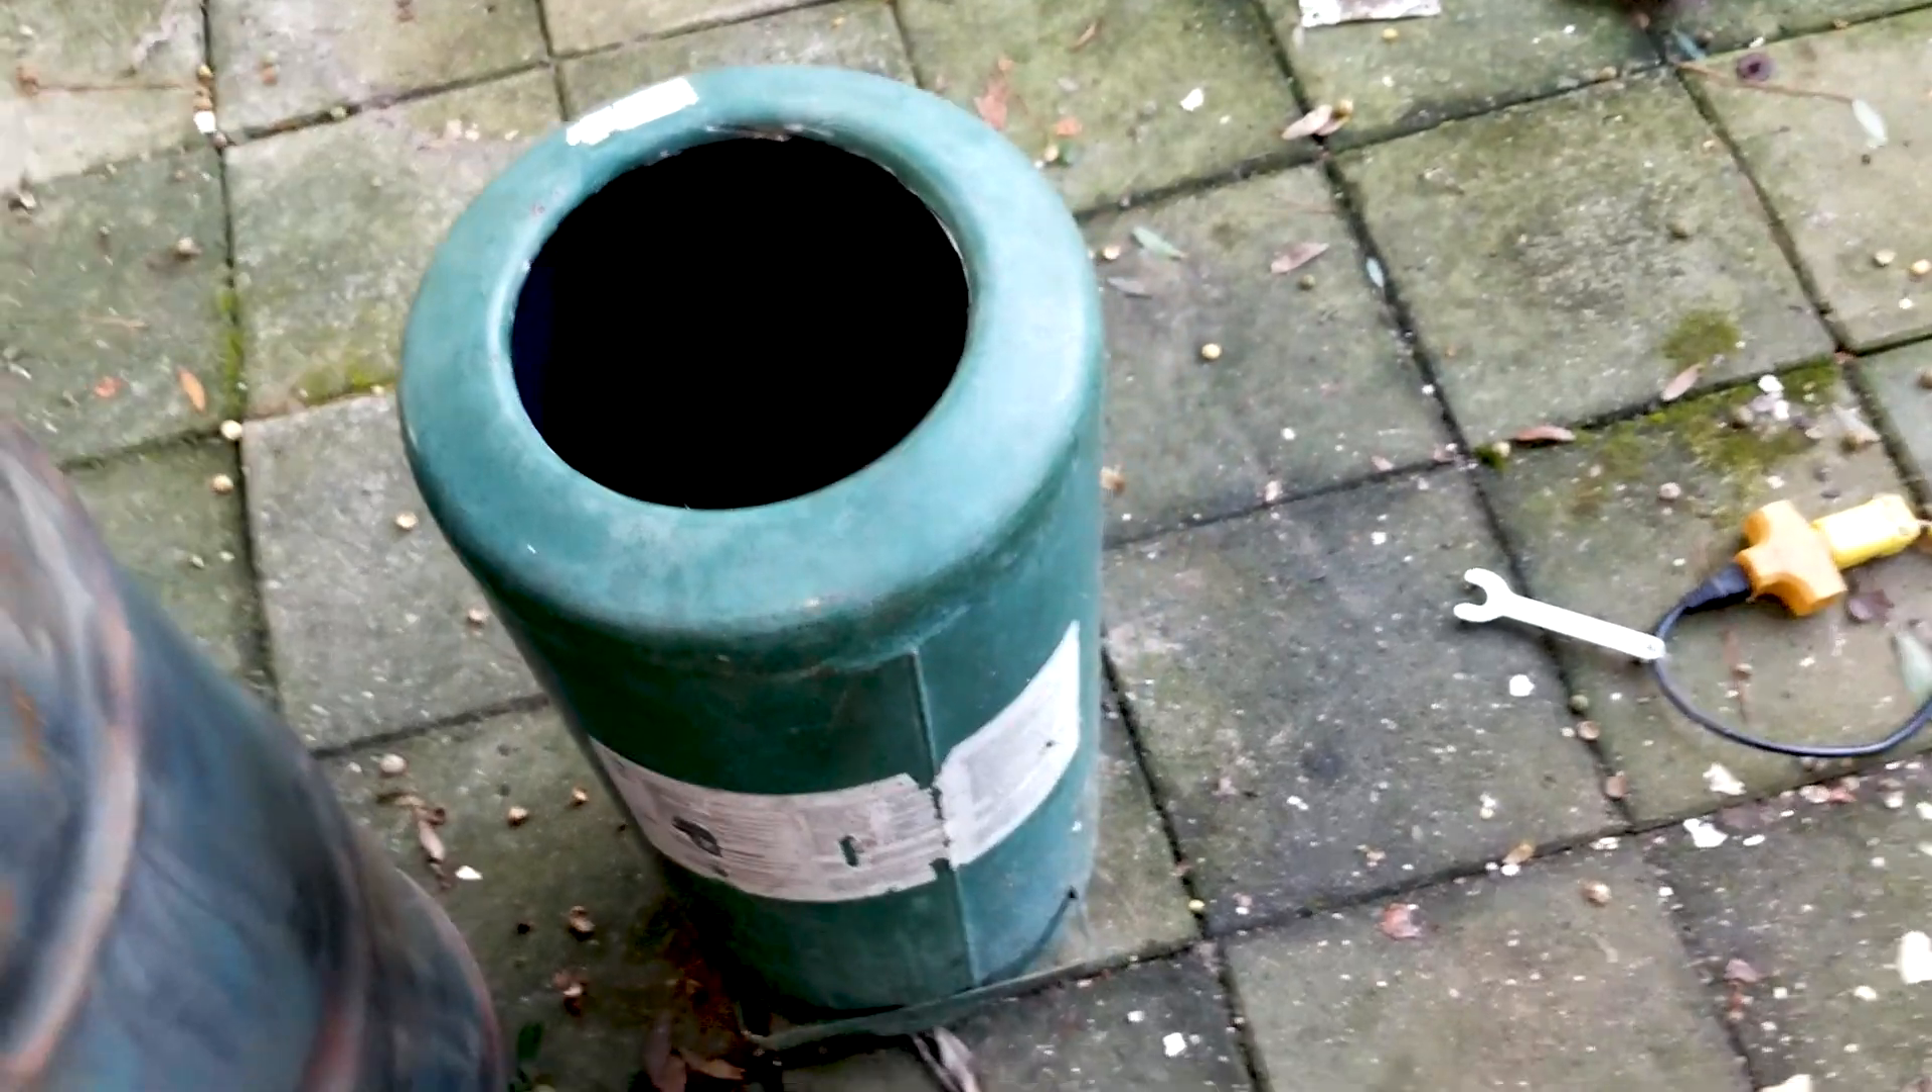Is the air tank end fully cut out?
Yes.